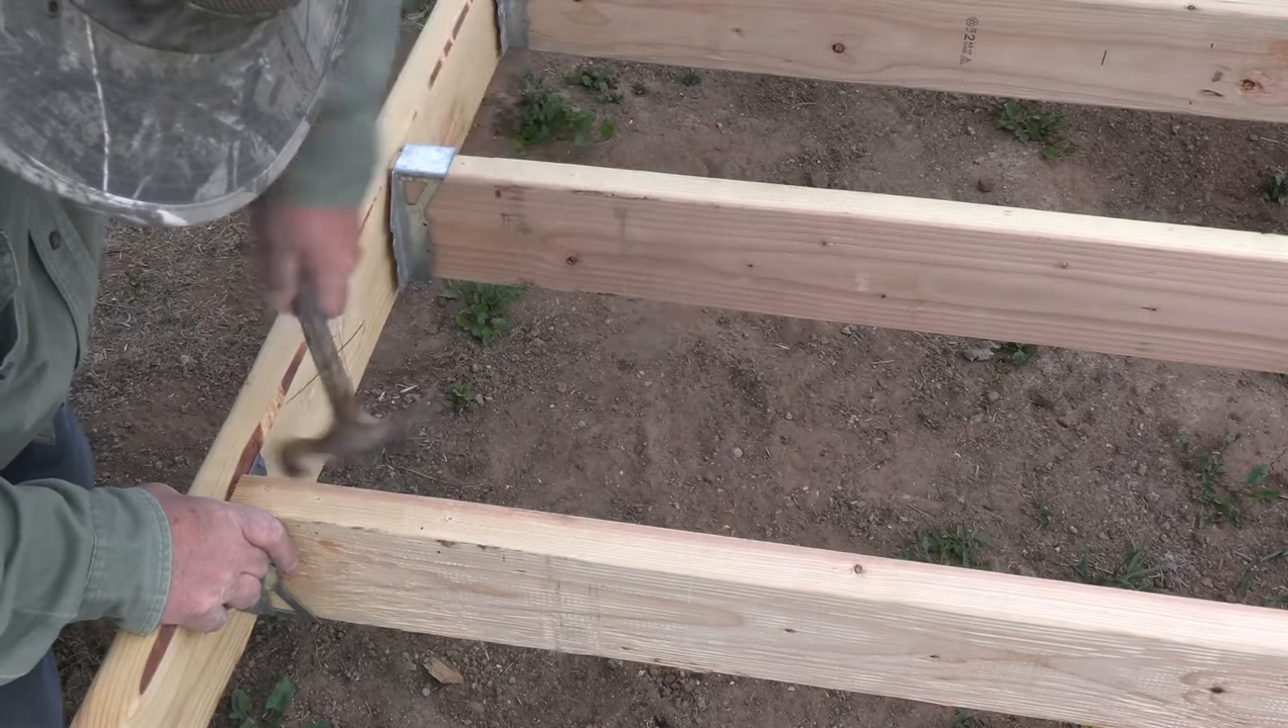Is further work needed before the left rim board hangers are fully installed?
Yes.